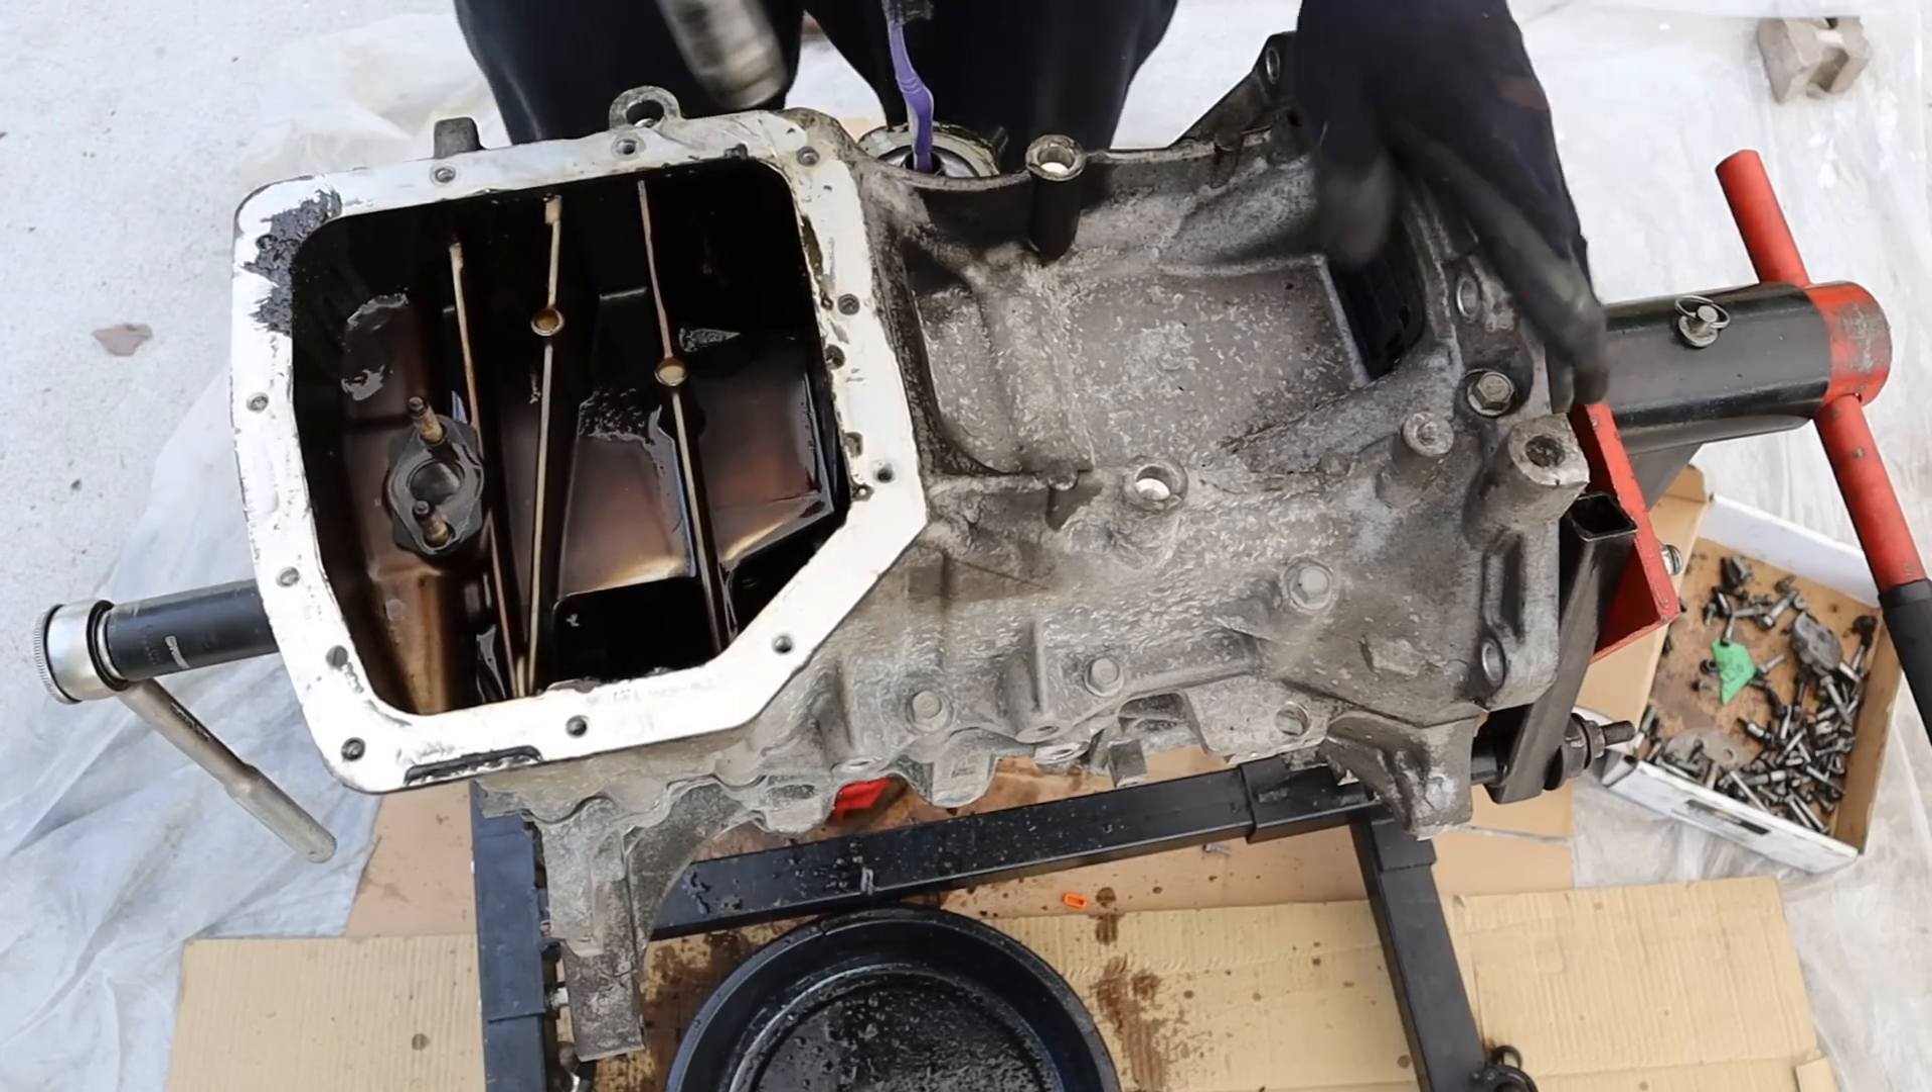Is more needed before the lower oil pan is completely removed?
No.